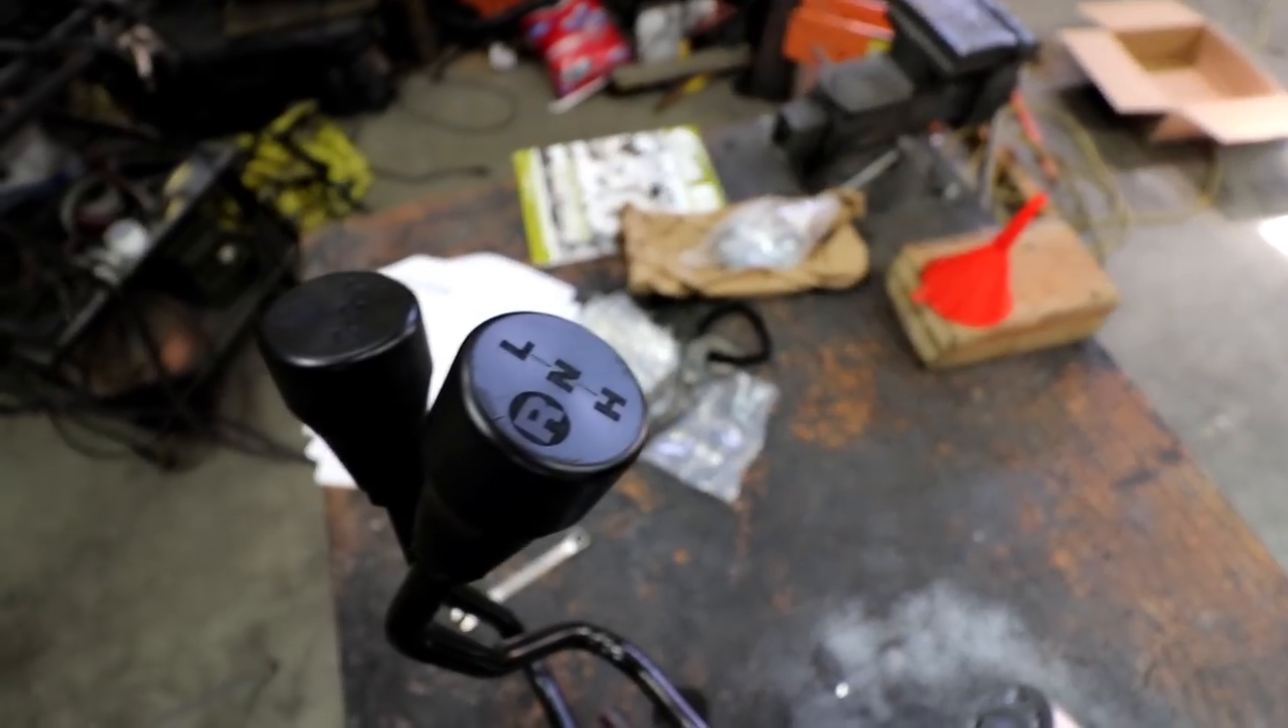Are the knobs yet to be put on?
No.